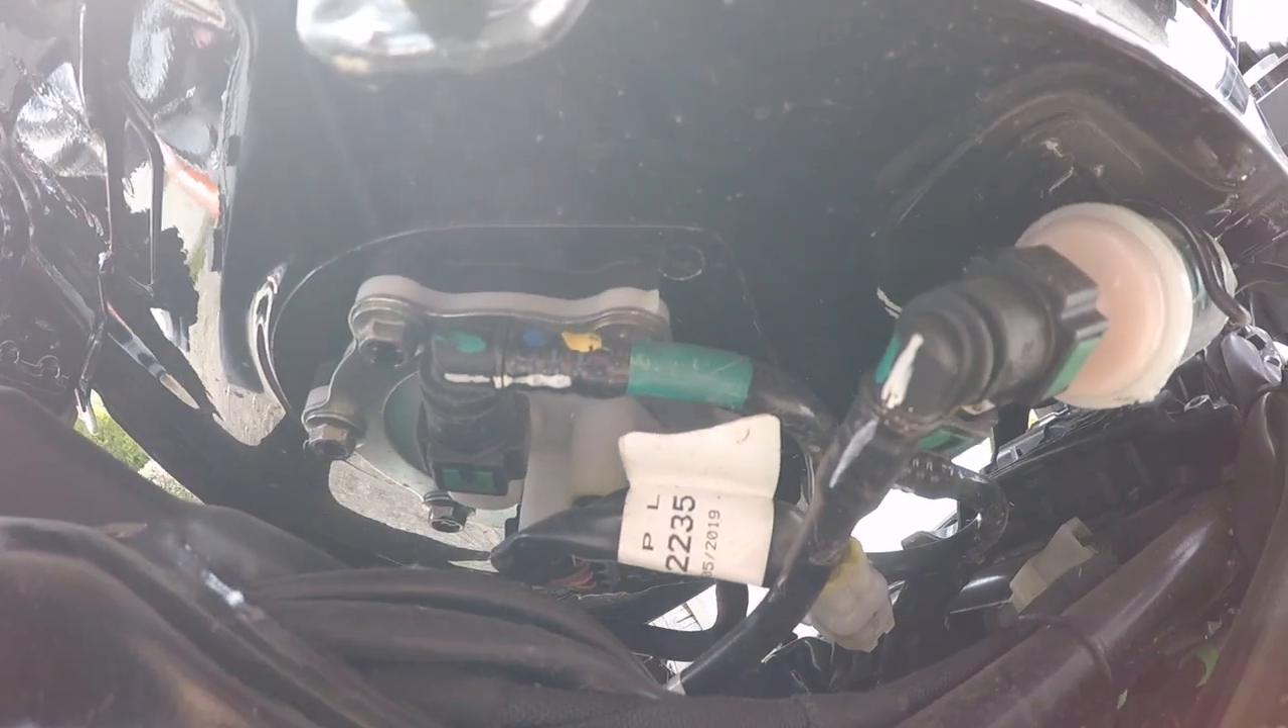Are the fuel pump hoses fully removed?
No.